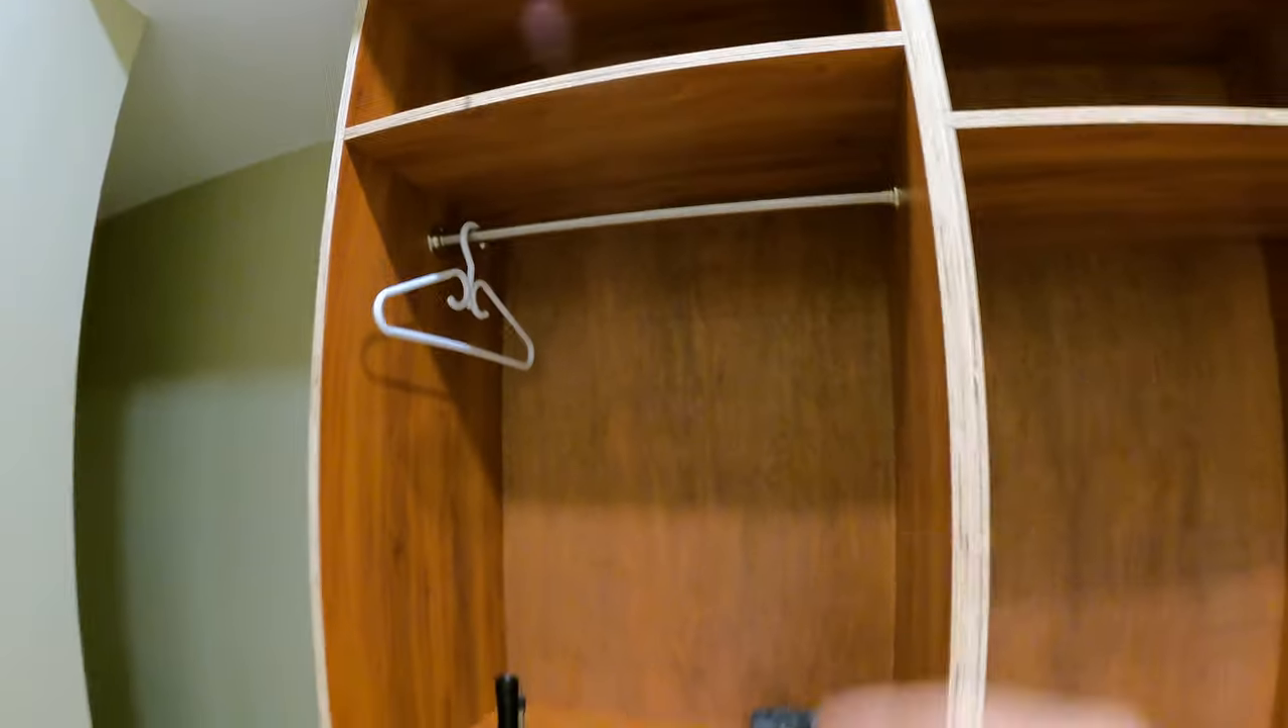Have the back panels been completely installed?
Yes.